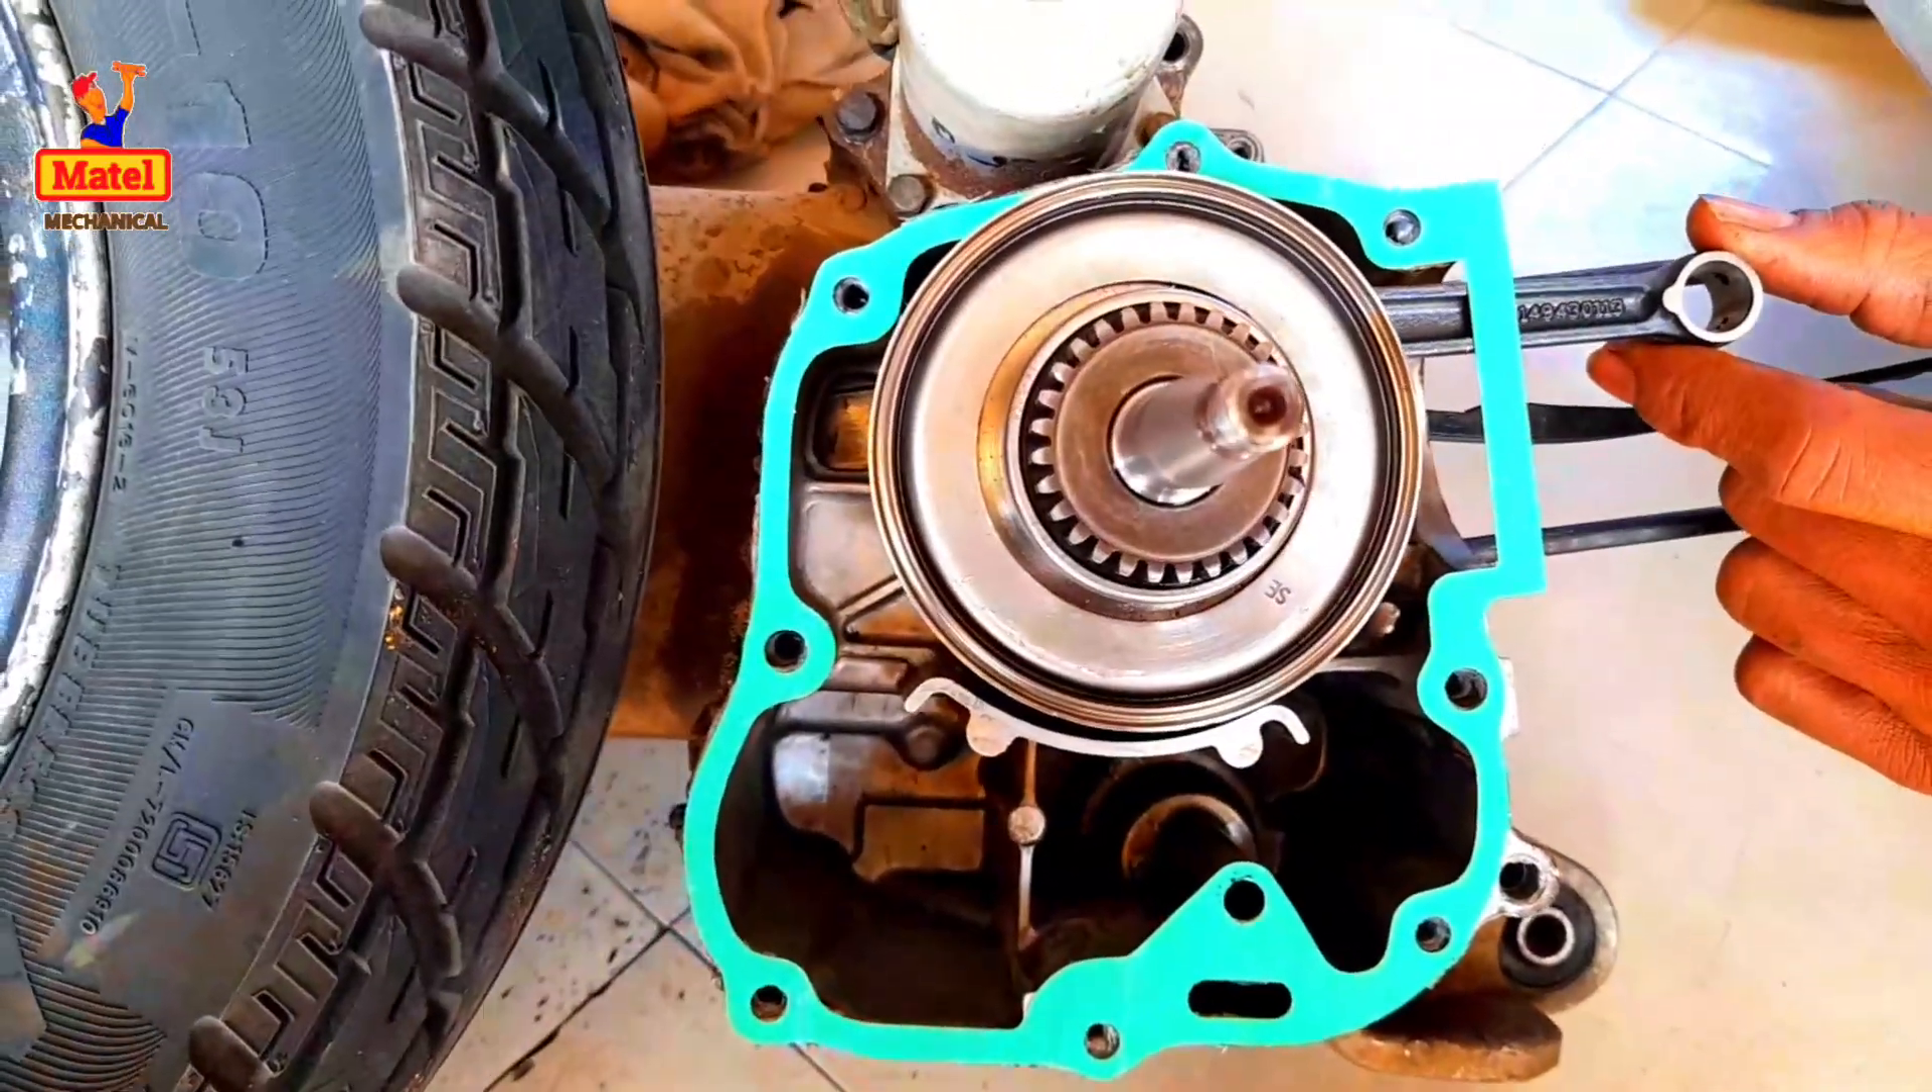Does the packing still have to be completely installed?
No.